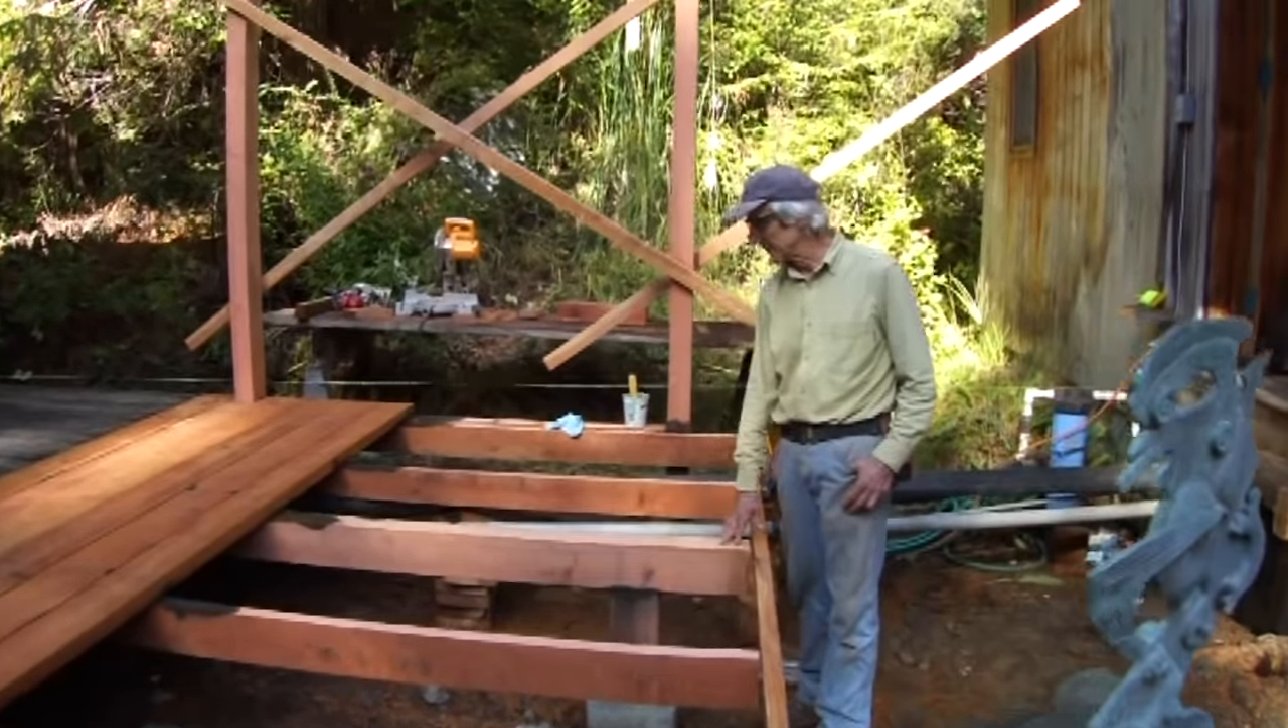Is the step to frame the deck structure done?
Yes.